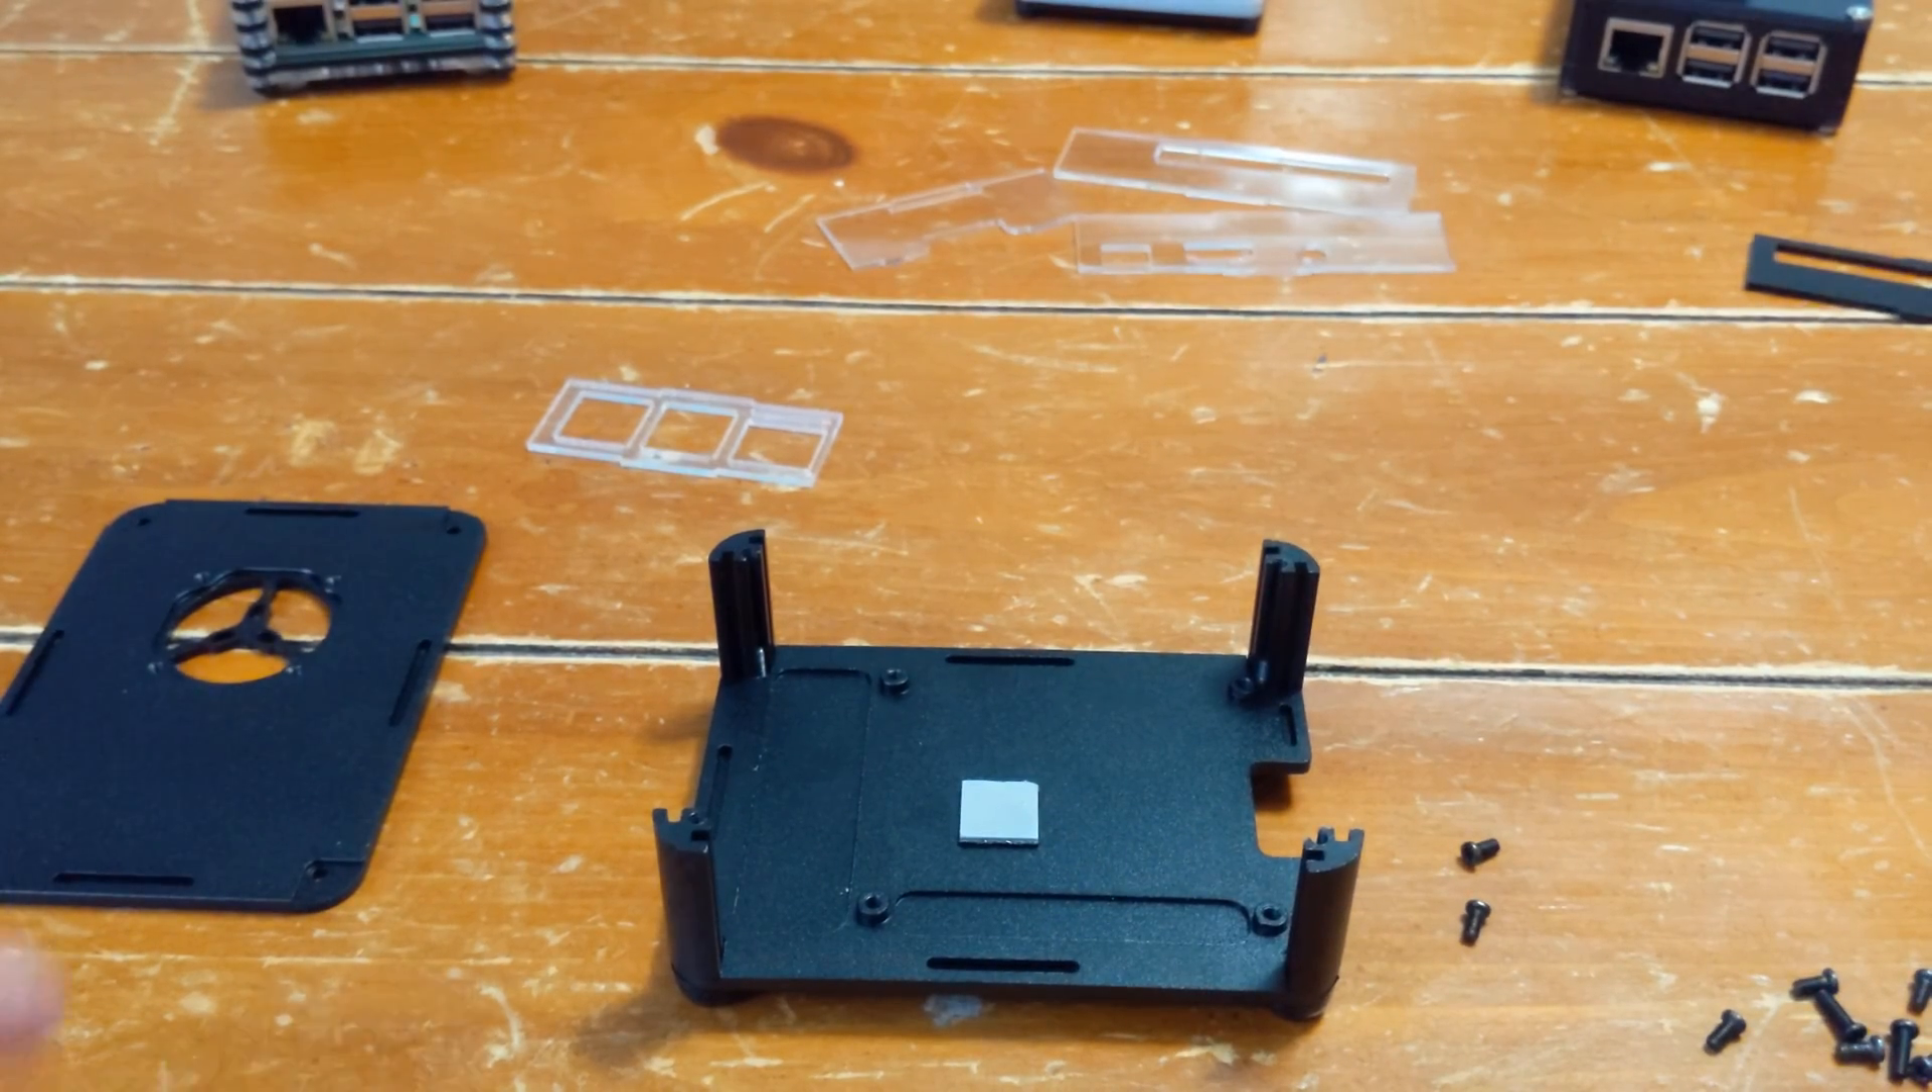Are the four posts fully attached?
Yes.